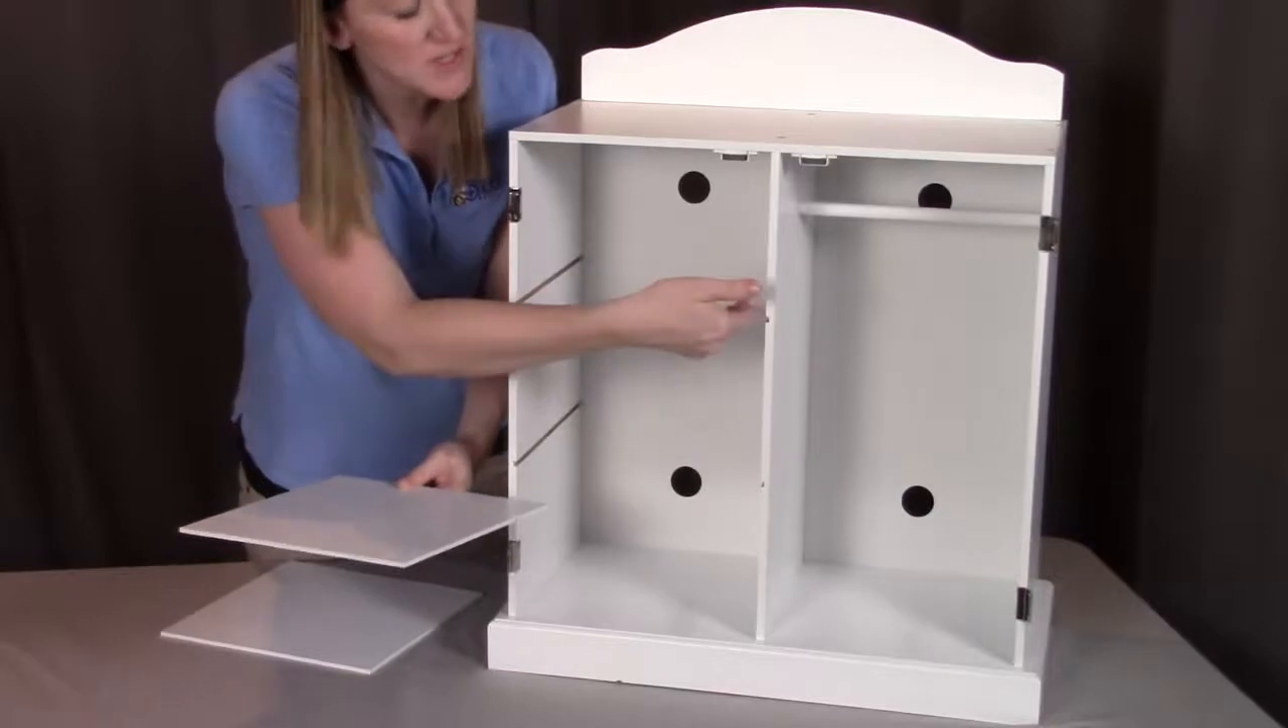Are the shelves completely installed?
No.